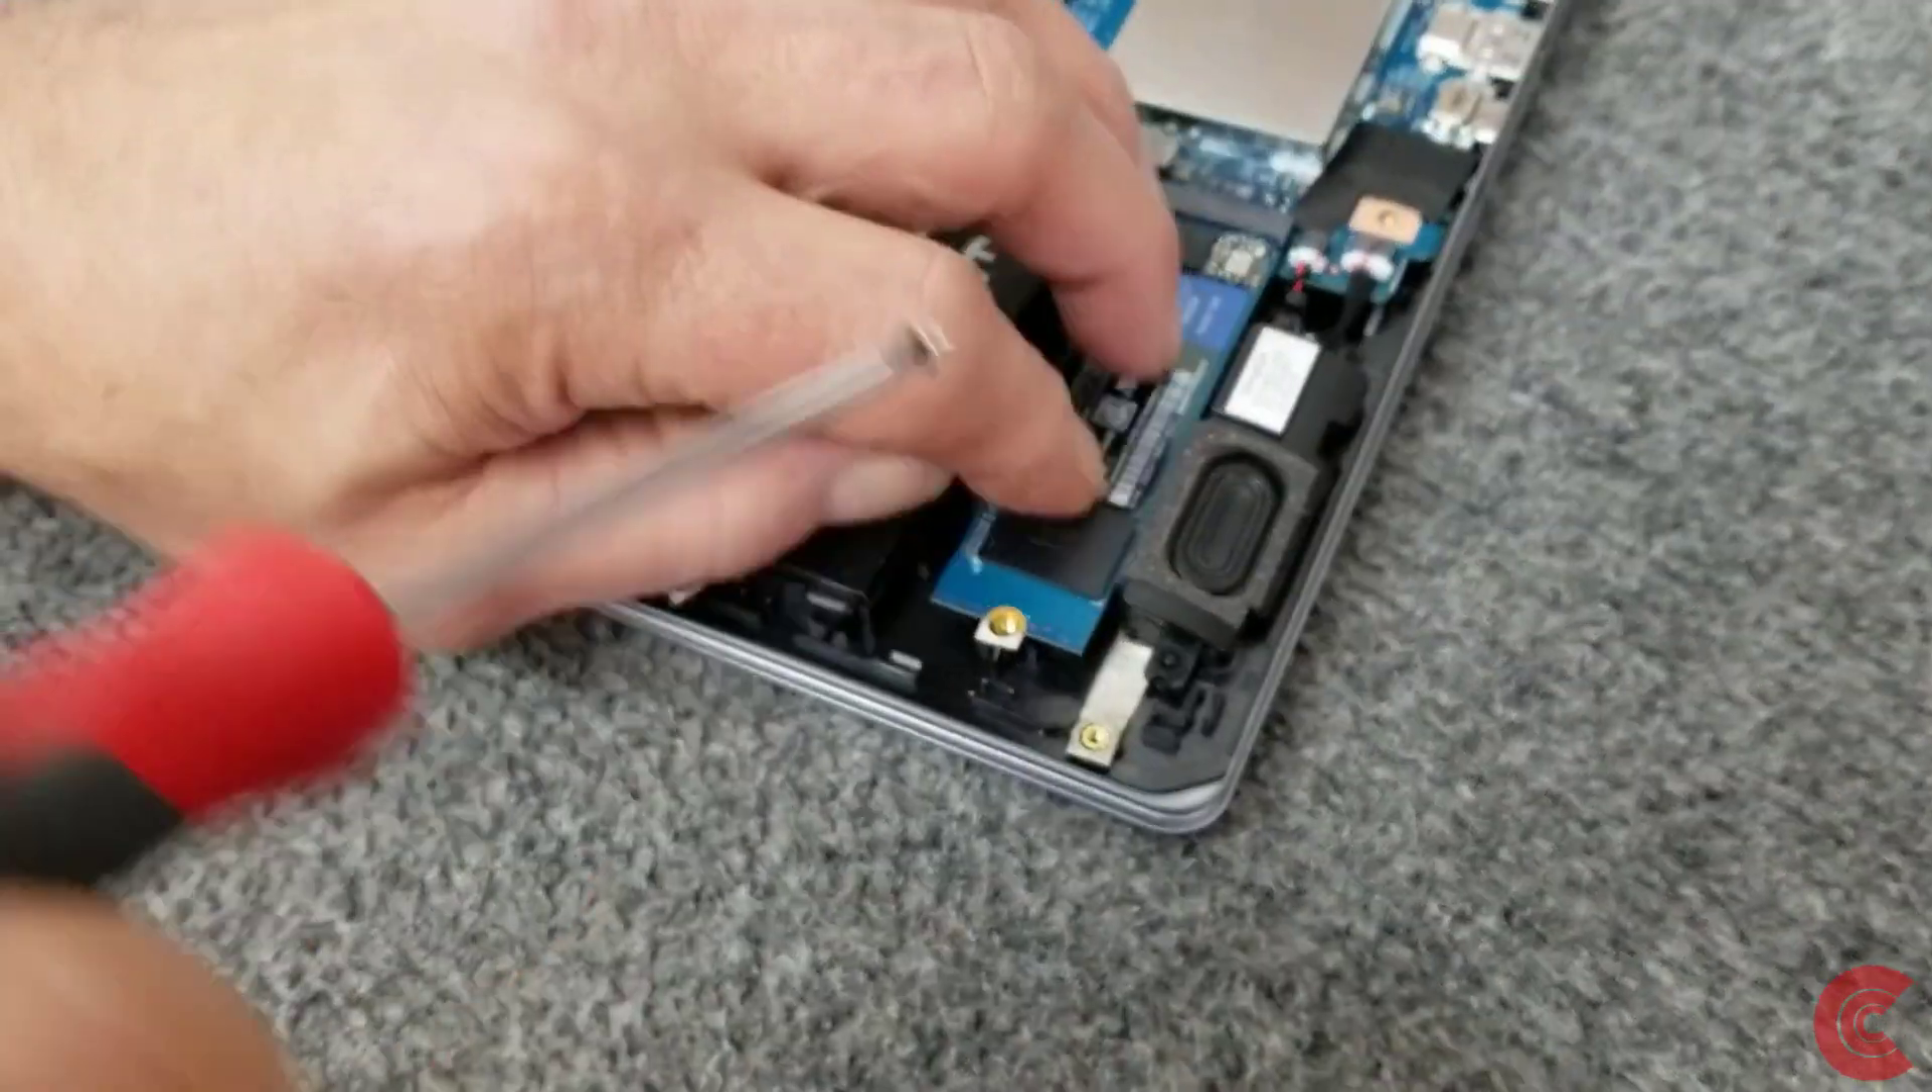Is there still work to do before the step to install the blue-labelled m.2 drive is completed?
Yes.